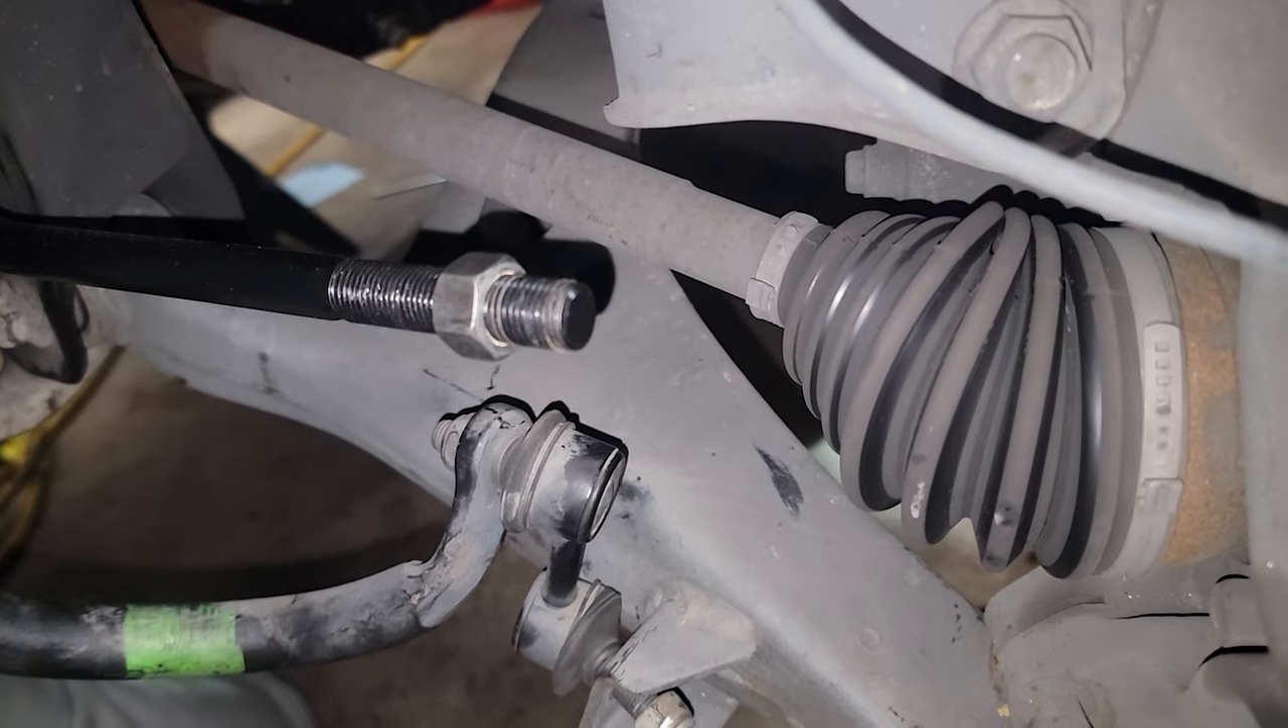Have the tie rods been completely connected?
No.